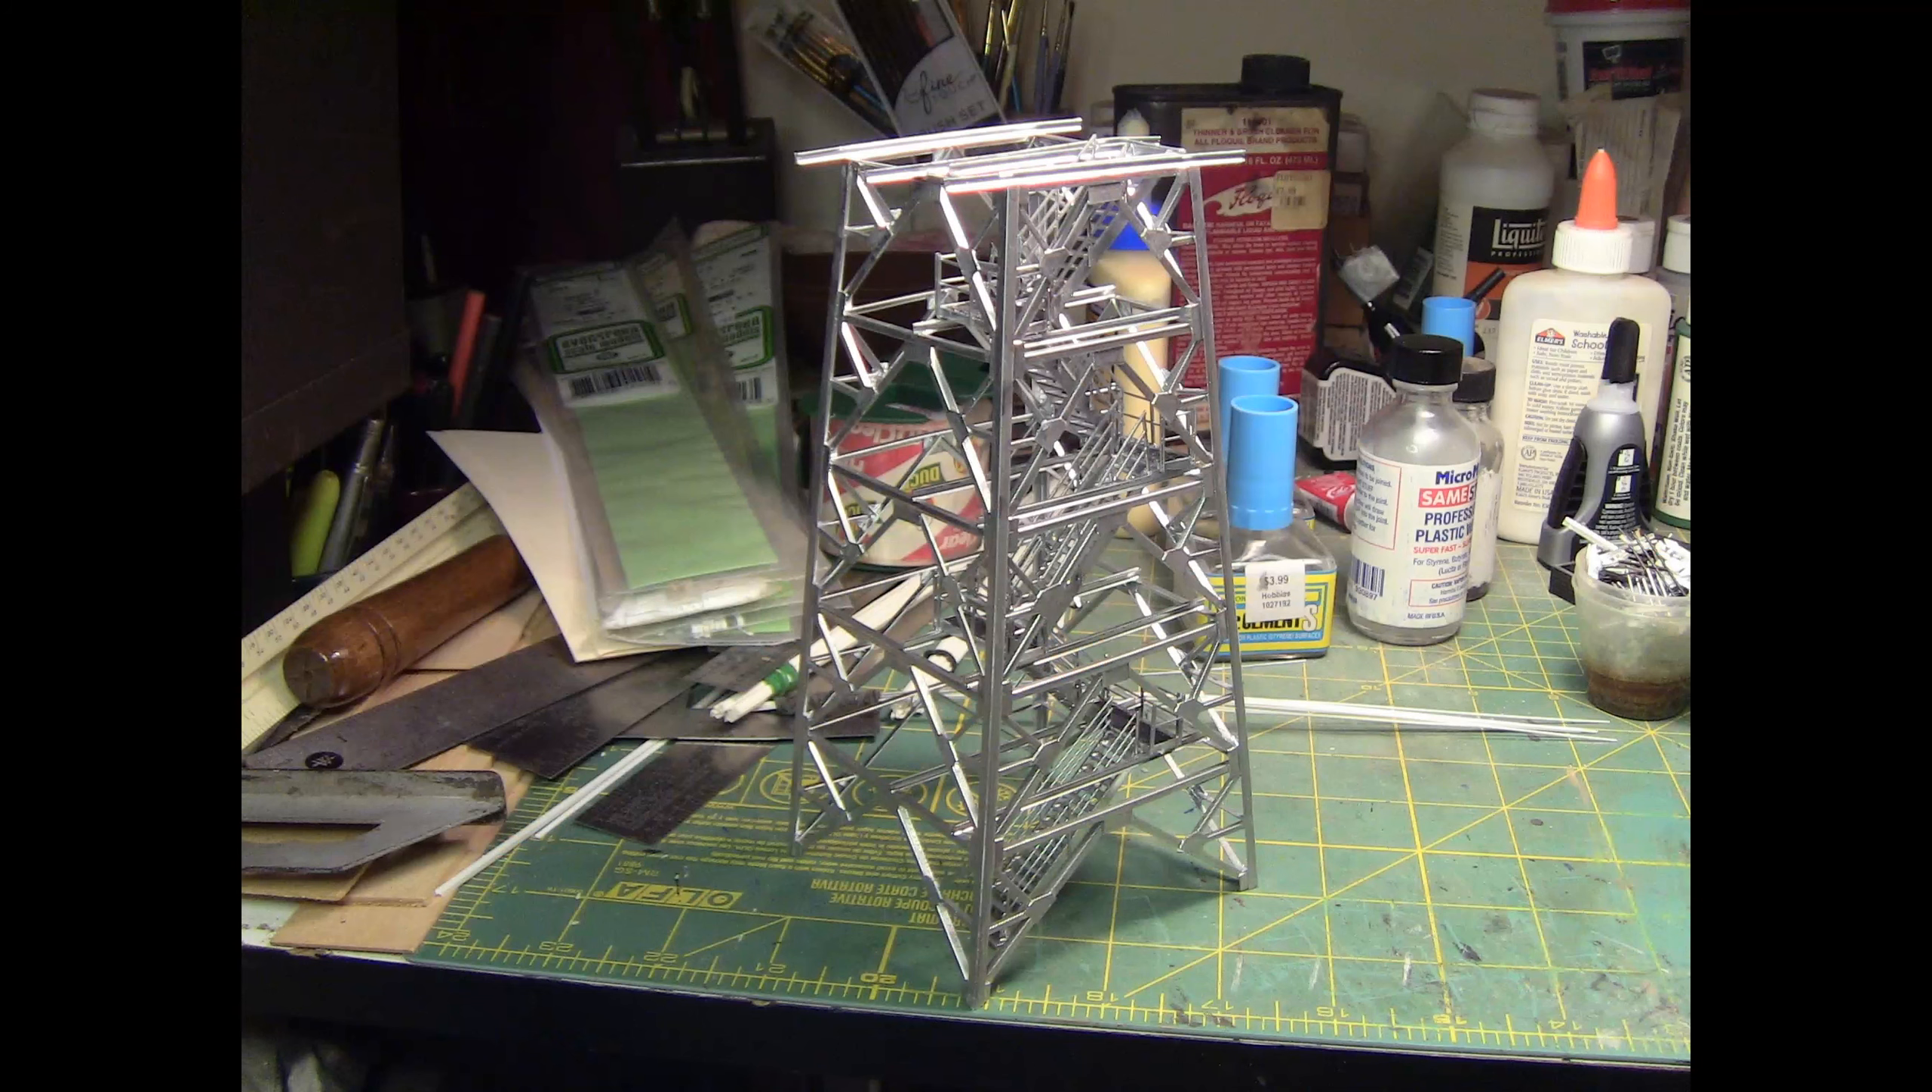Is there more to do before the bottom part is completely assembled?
No.